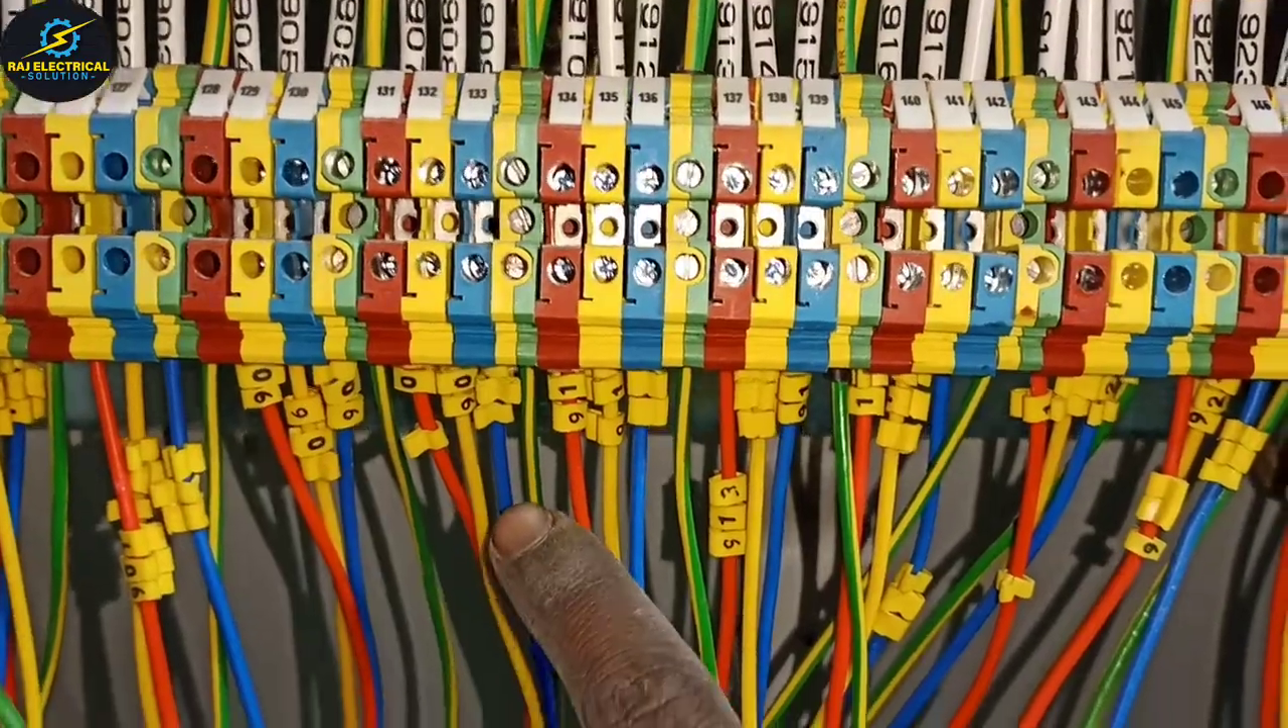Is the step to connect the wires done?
Yes.